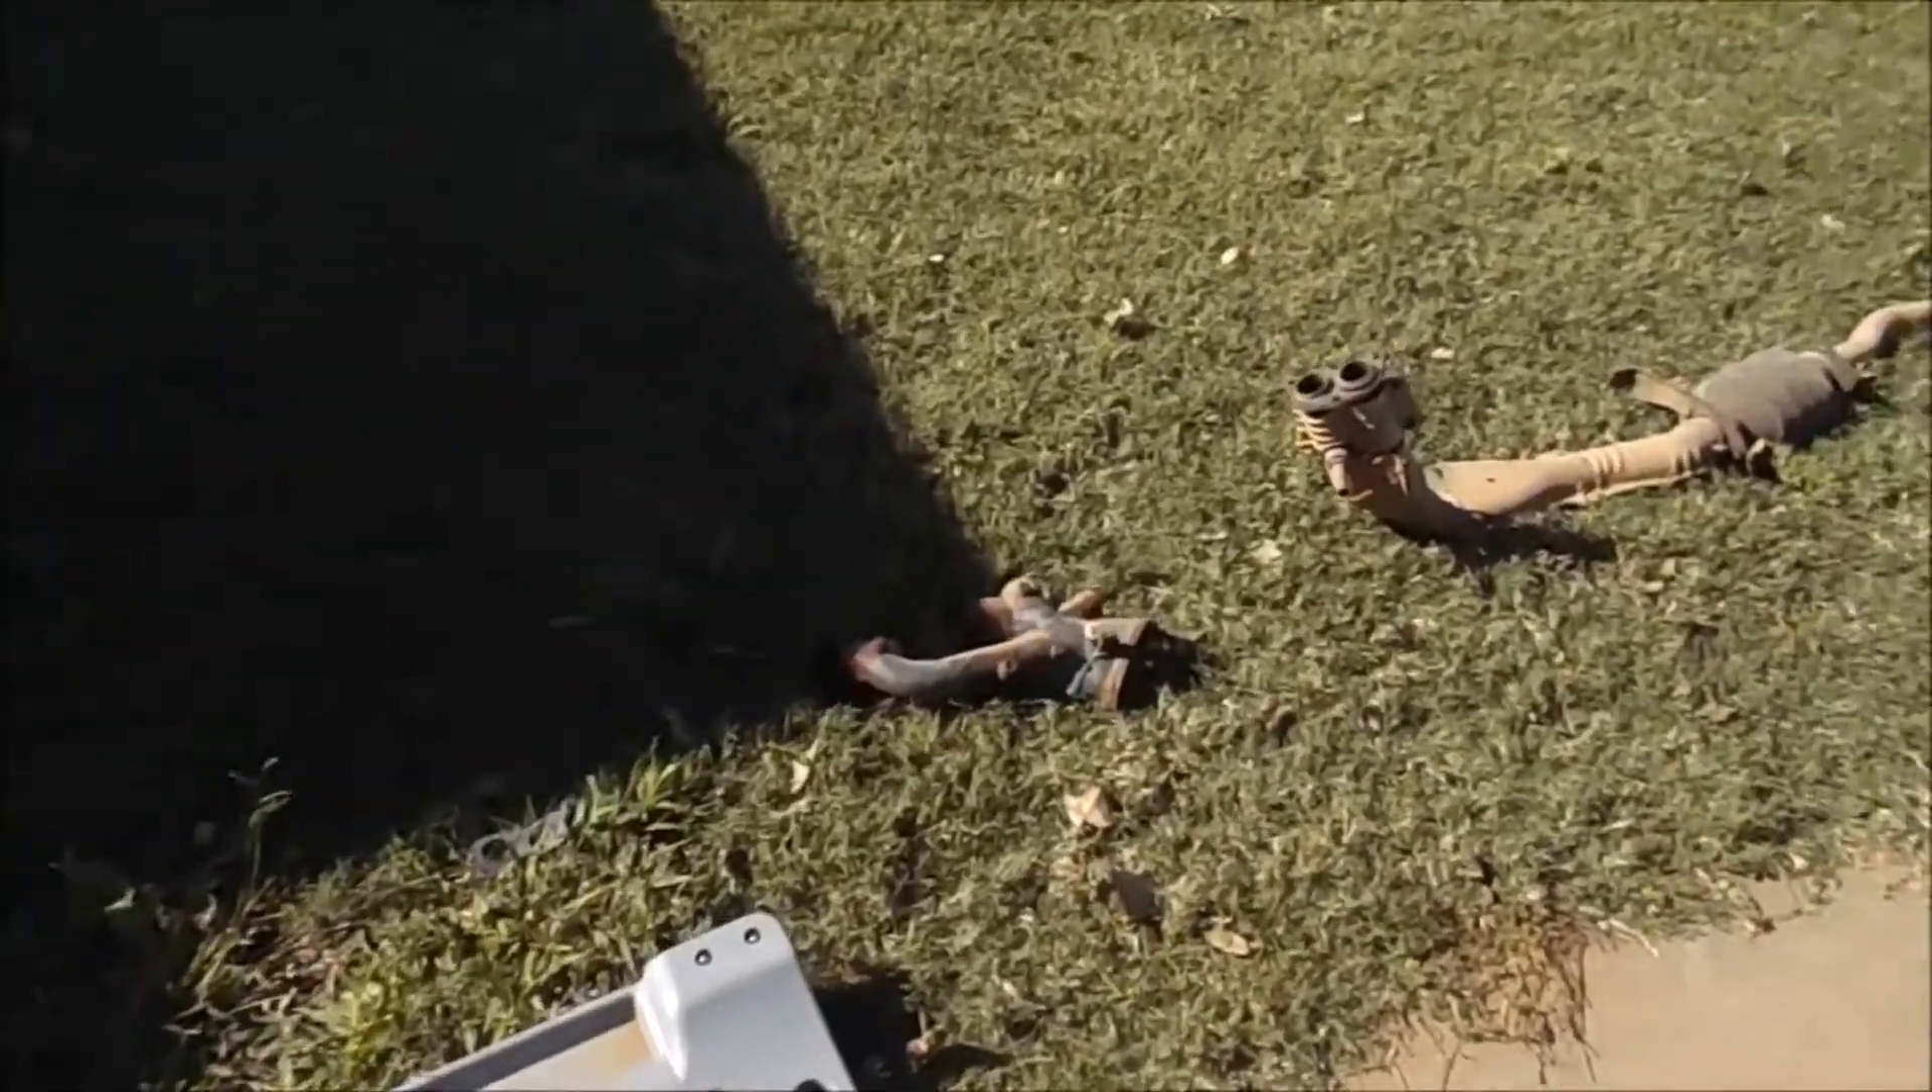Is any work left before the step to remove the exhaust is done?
No.